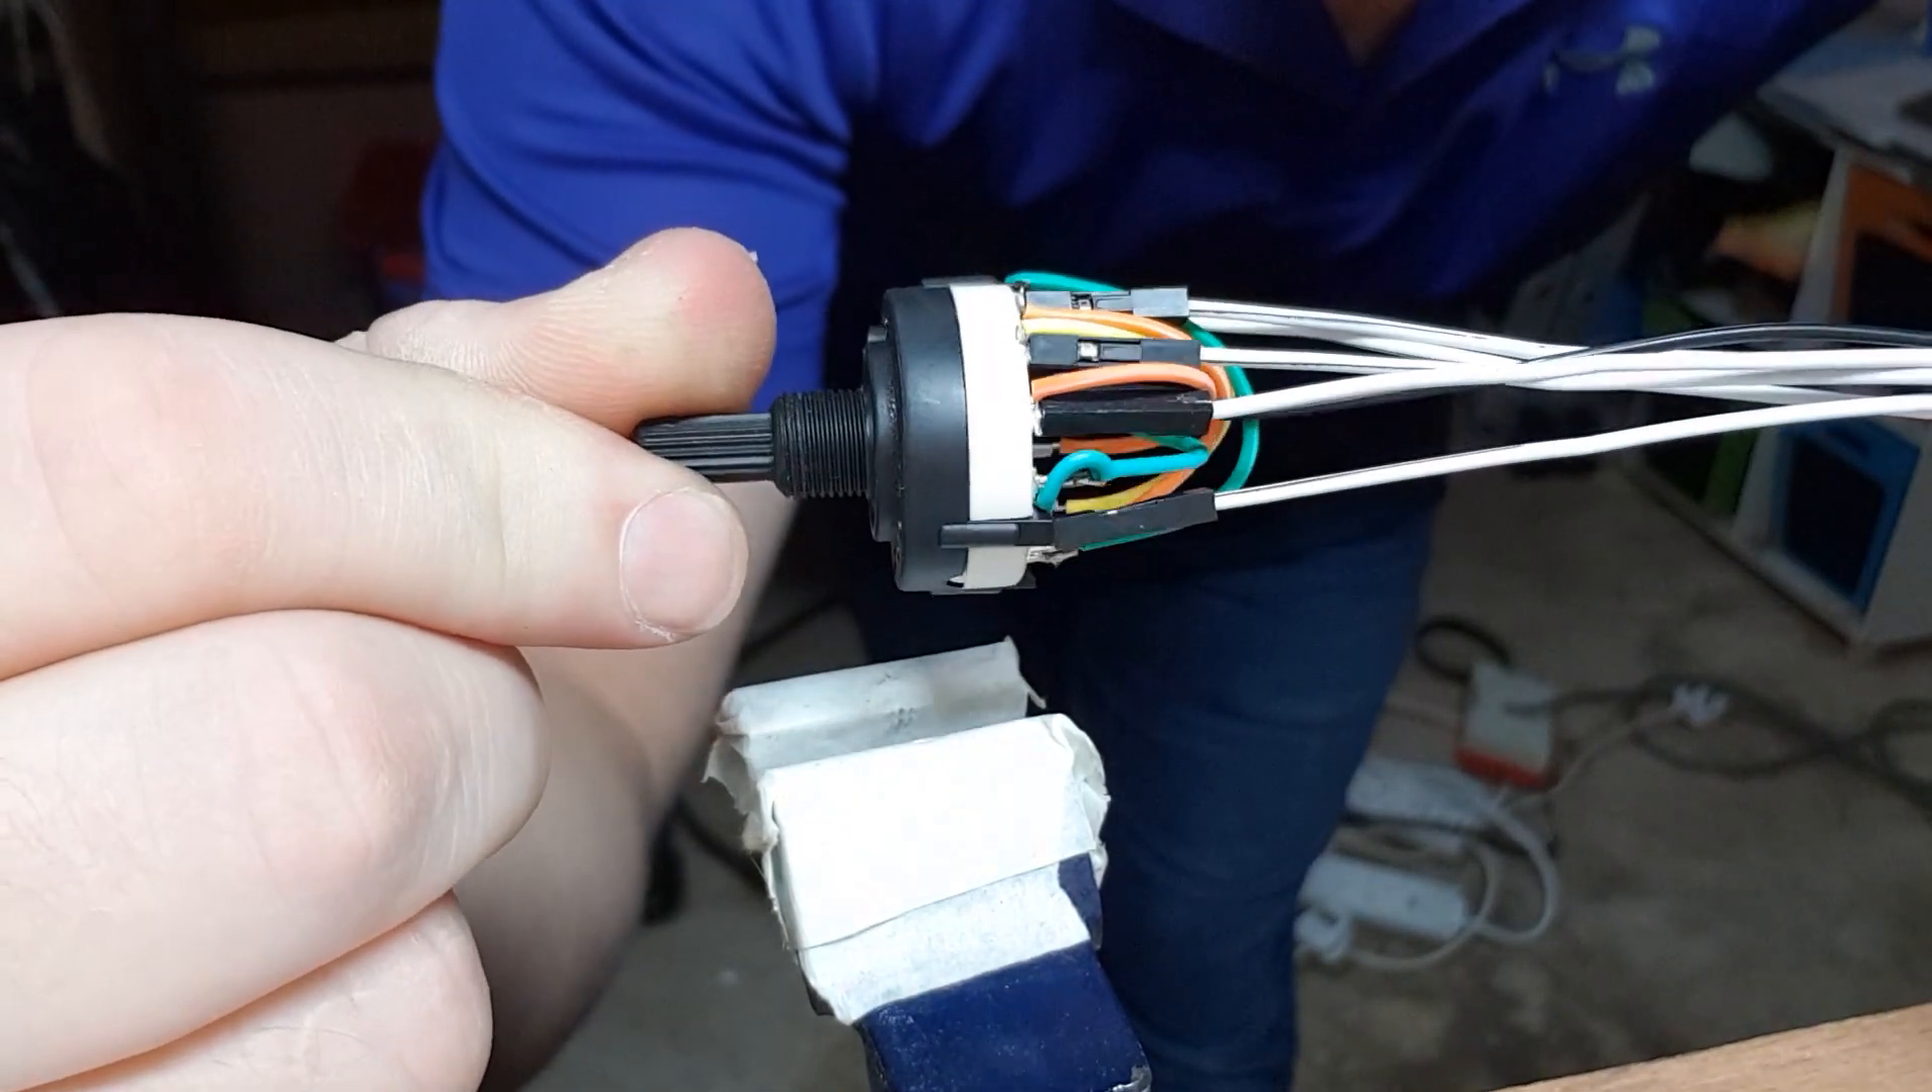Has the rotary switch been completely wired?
Yes.